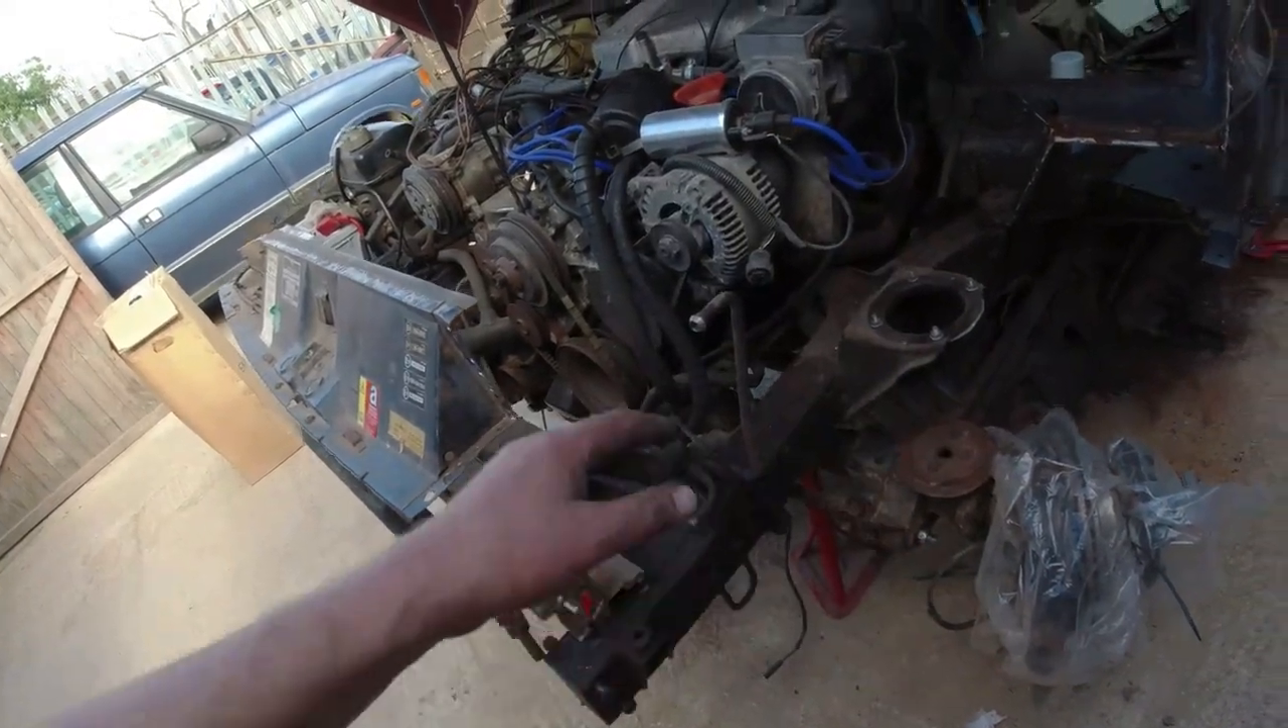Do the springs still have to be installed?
Yes.